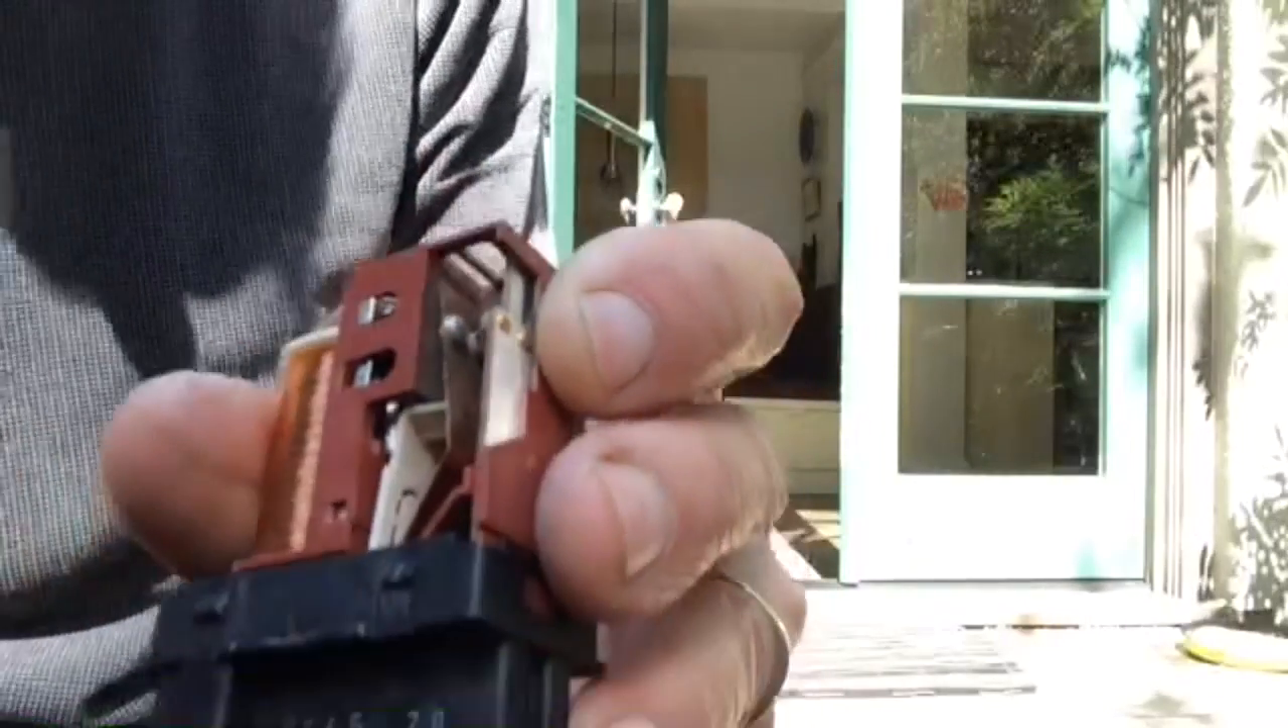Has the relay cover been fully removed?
Yes.